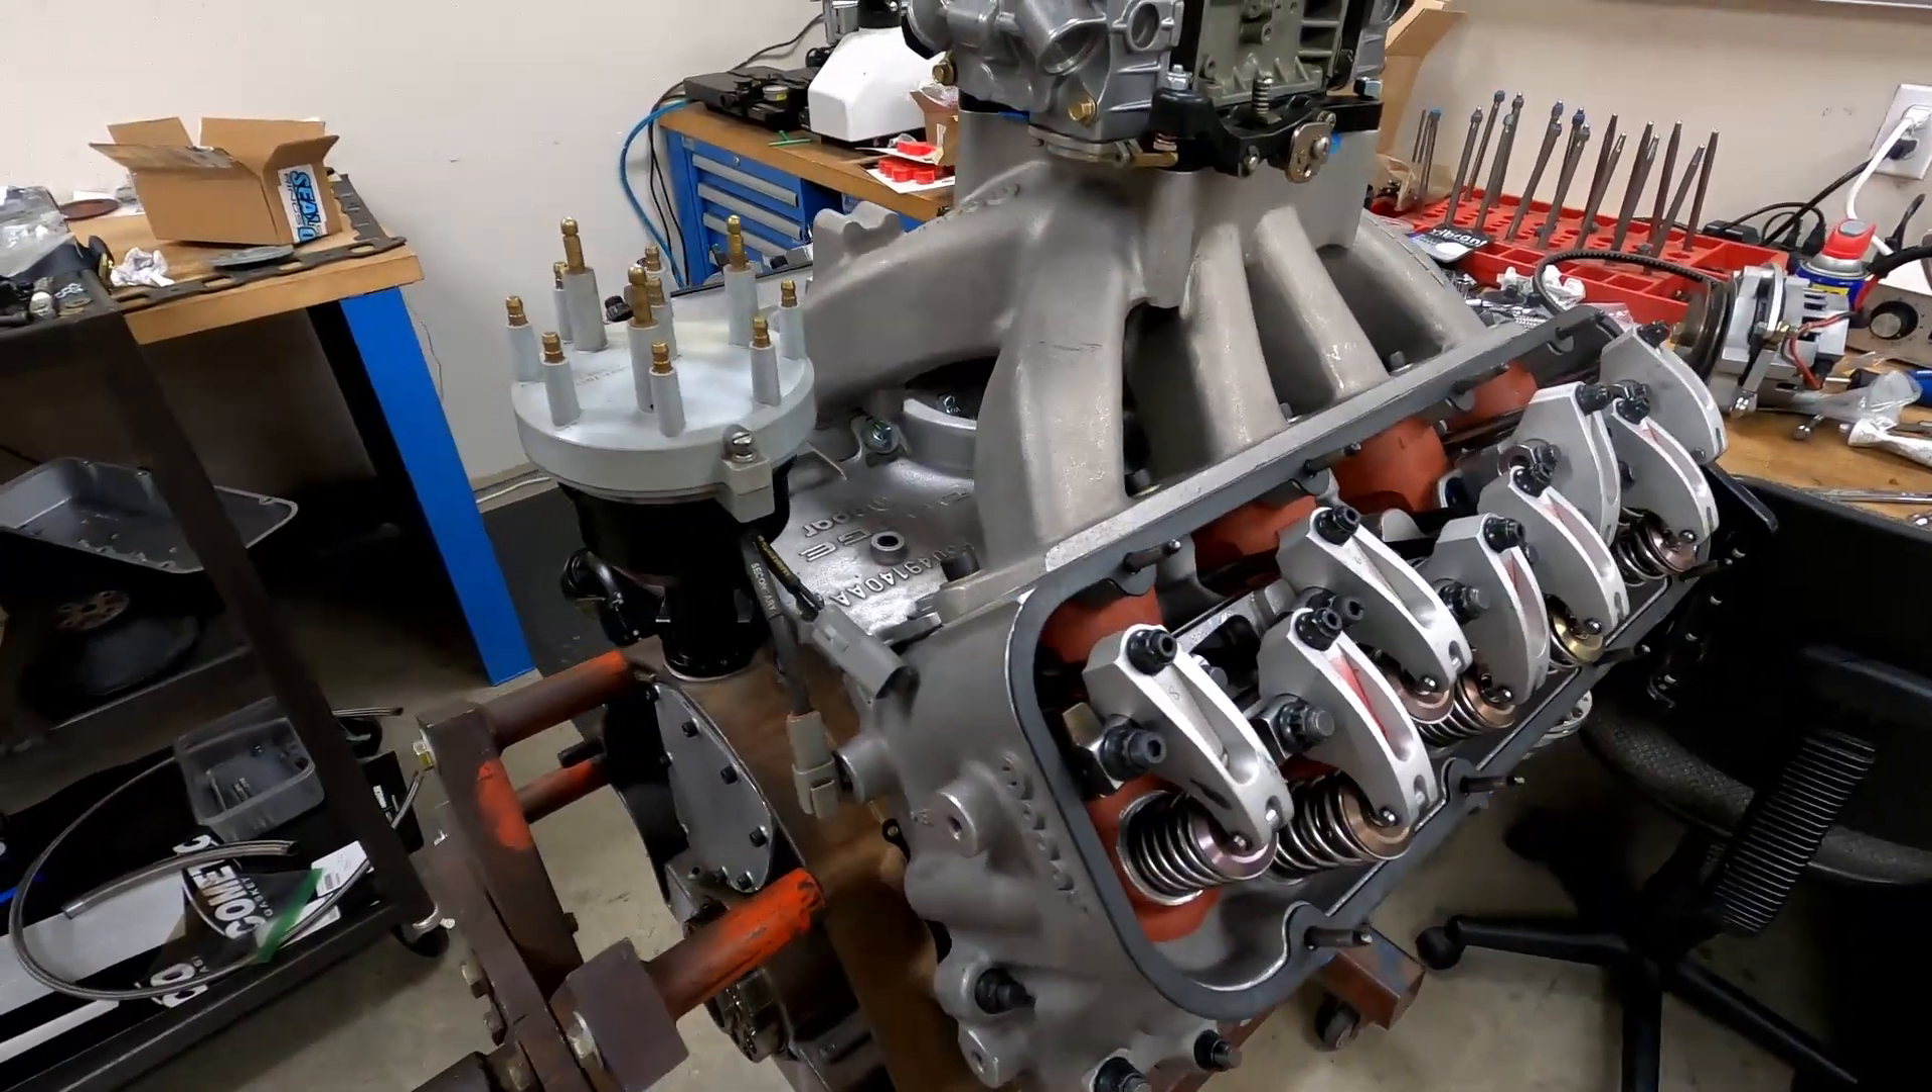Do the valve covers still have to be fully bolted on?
Yes.